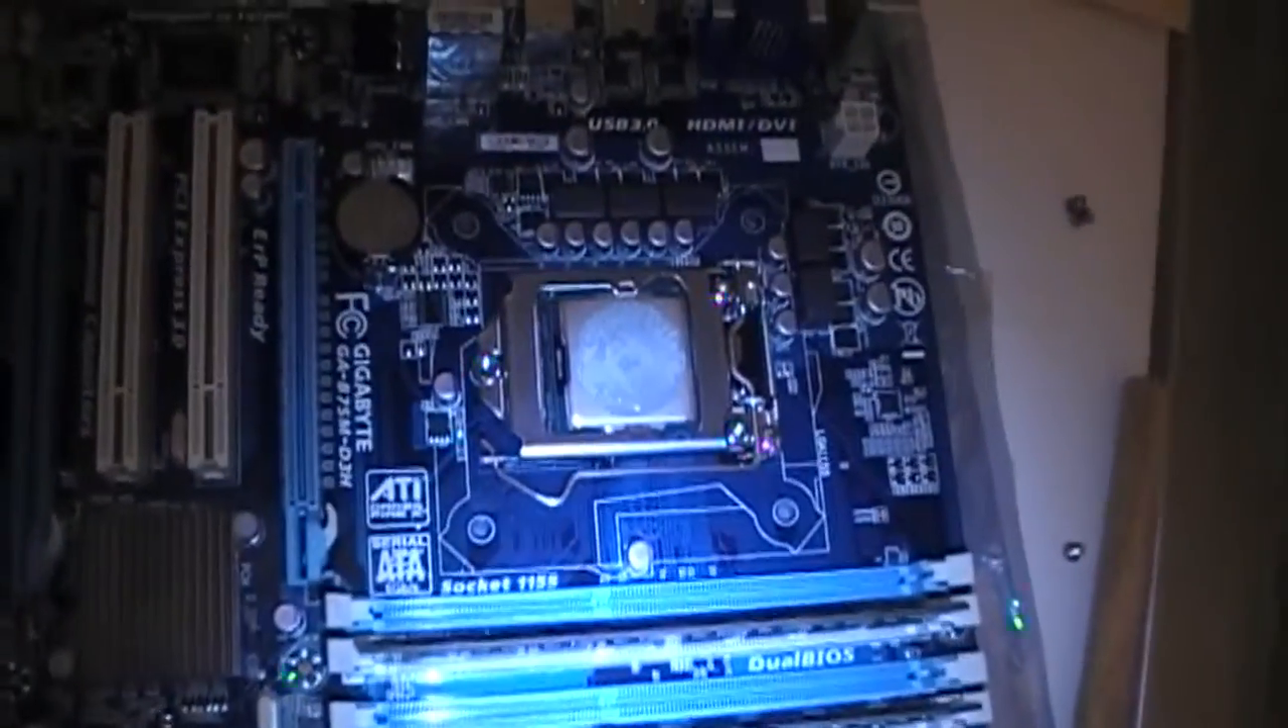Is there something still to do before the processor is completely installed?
No.